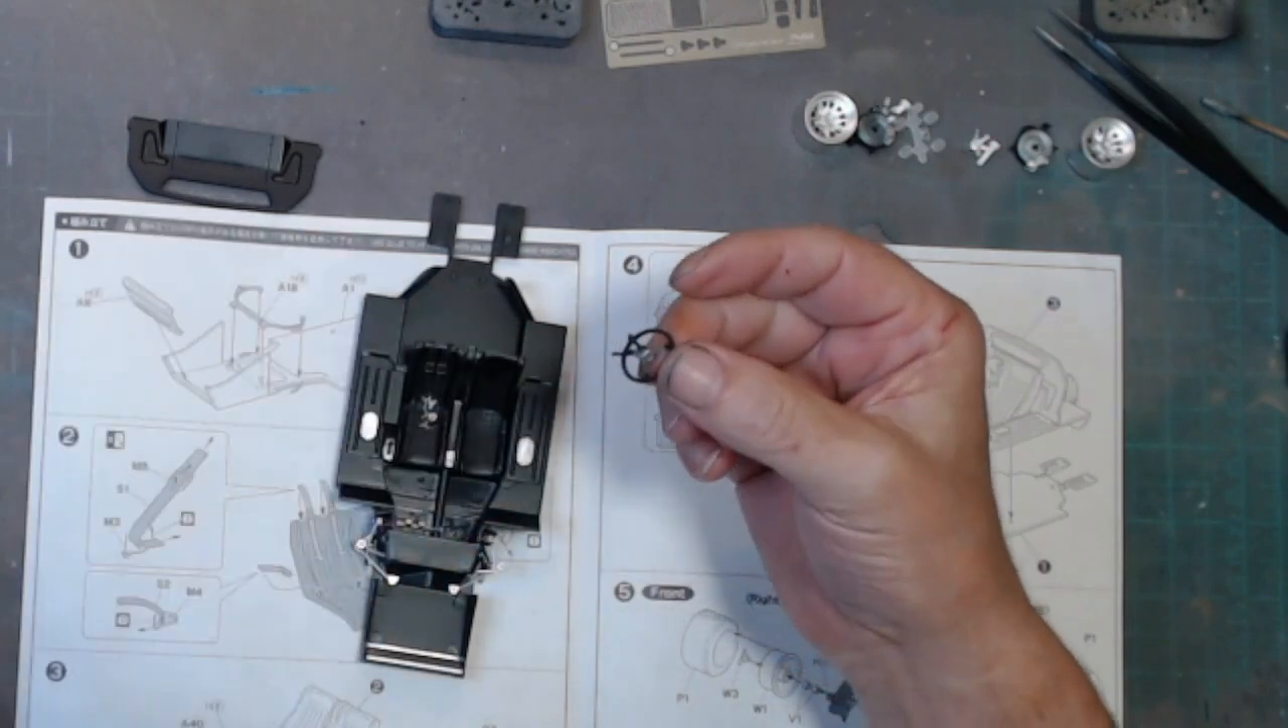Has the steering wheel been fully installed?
No.